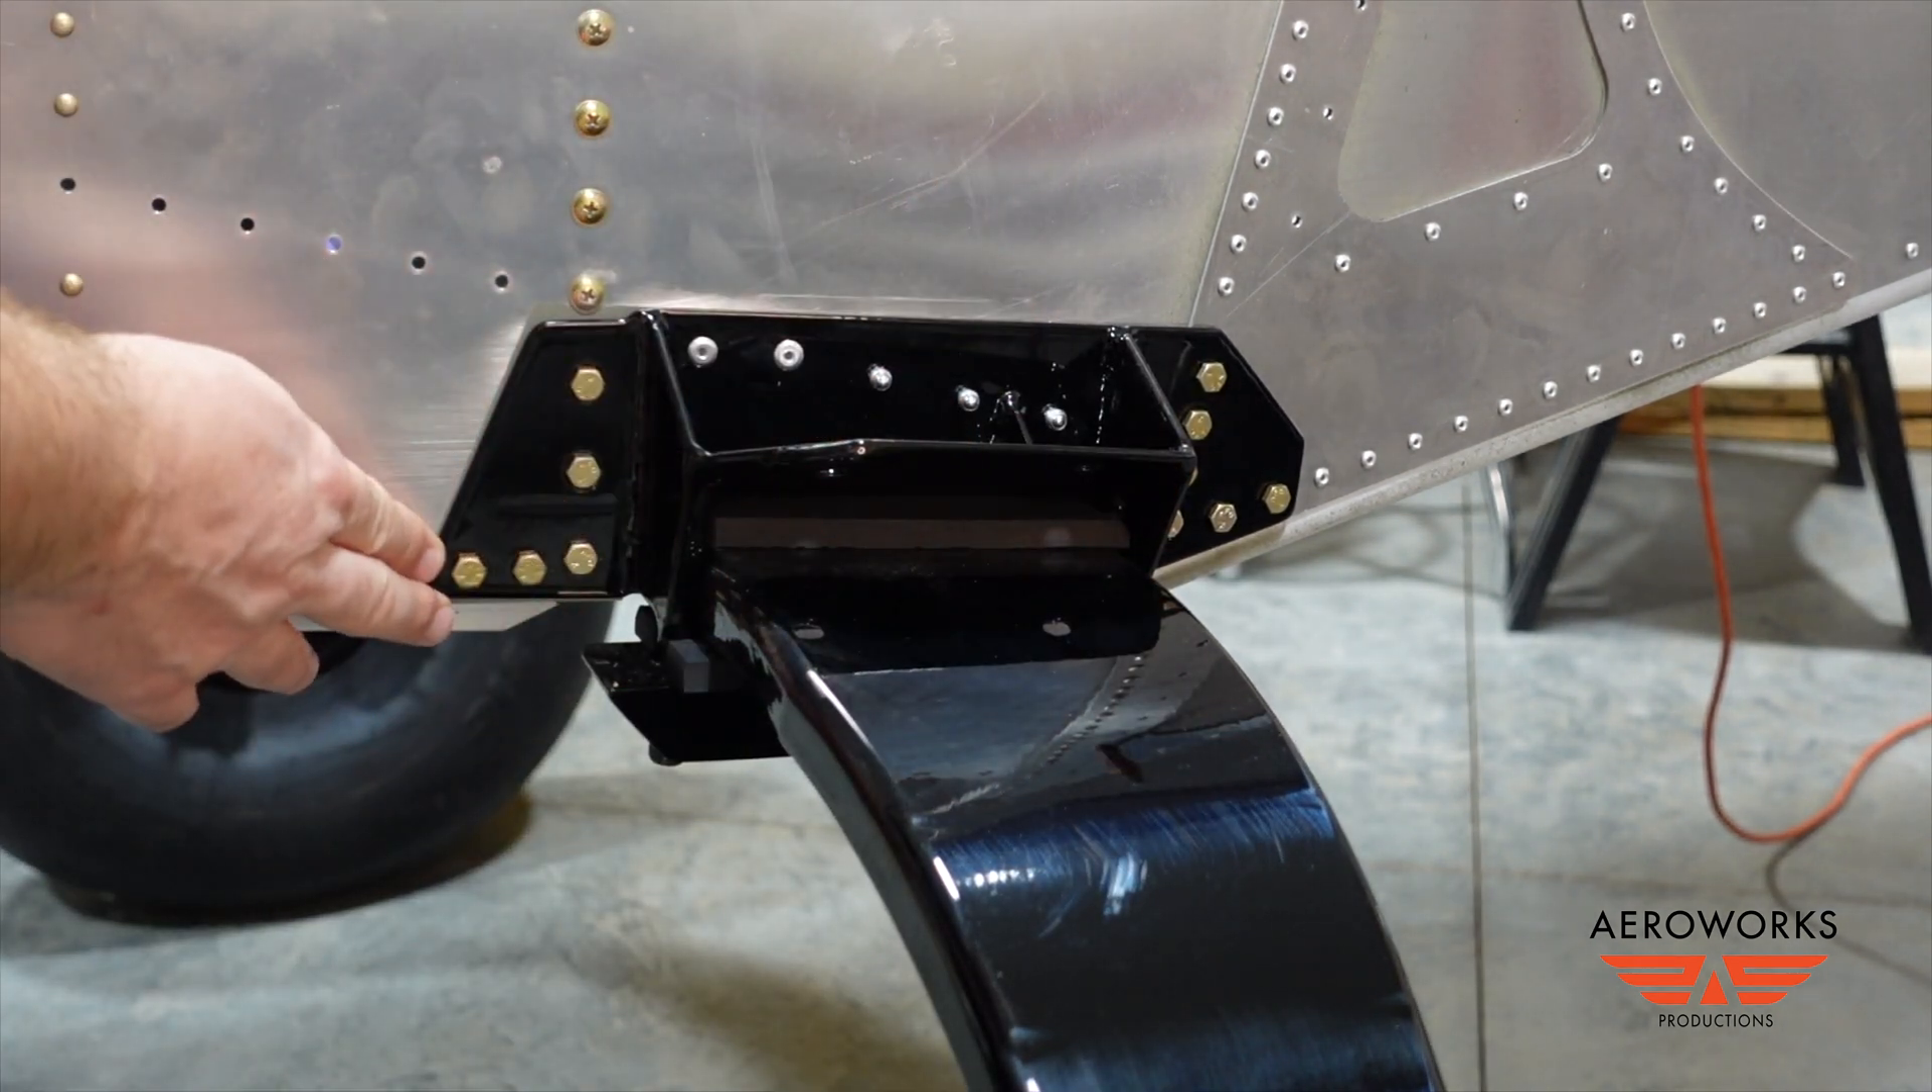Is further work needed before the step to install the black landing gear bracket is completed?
No.